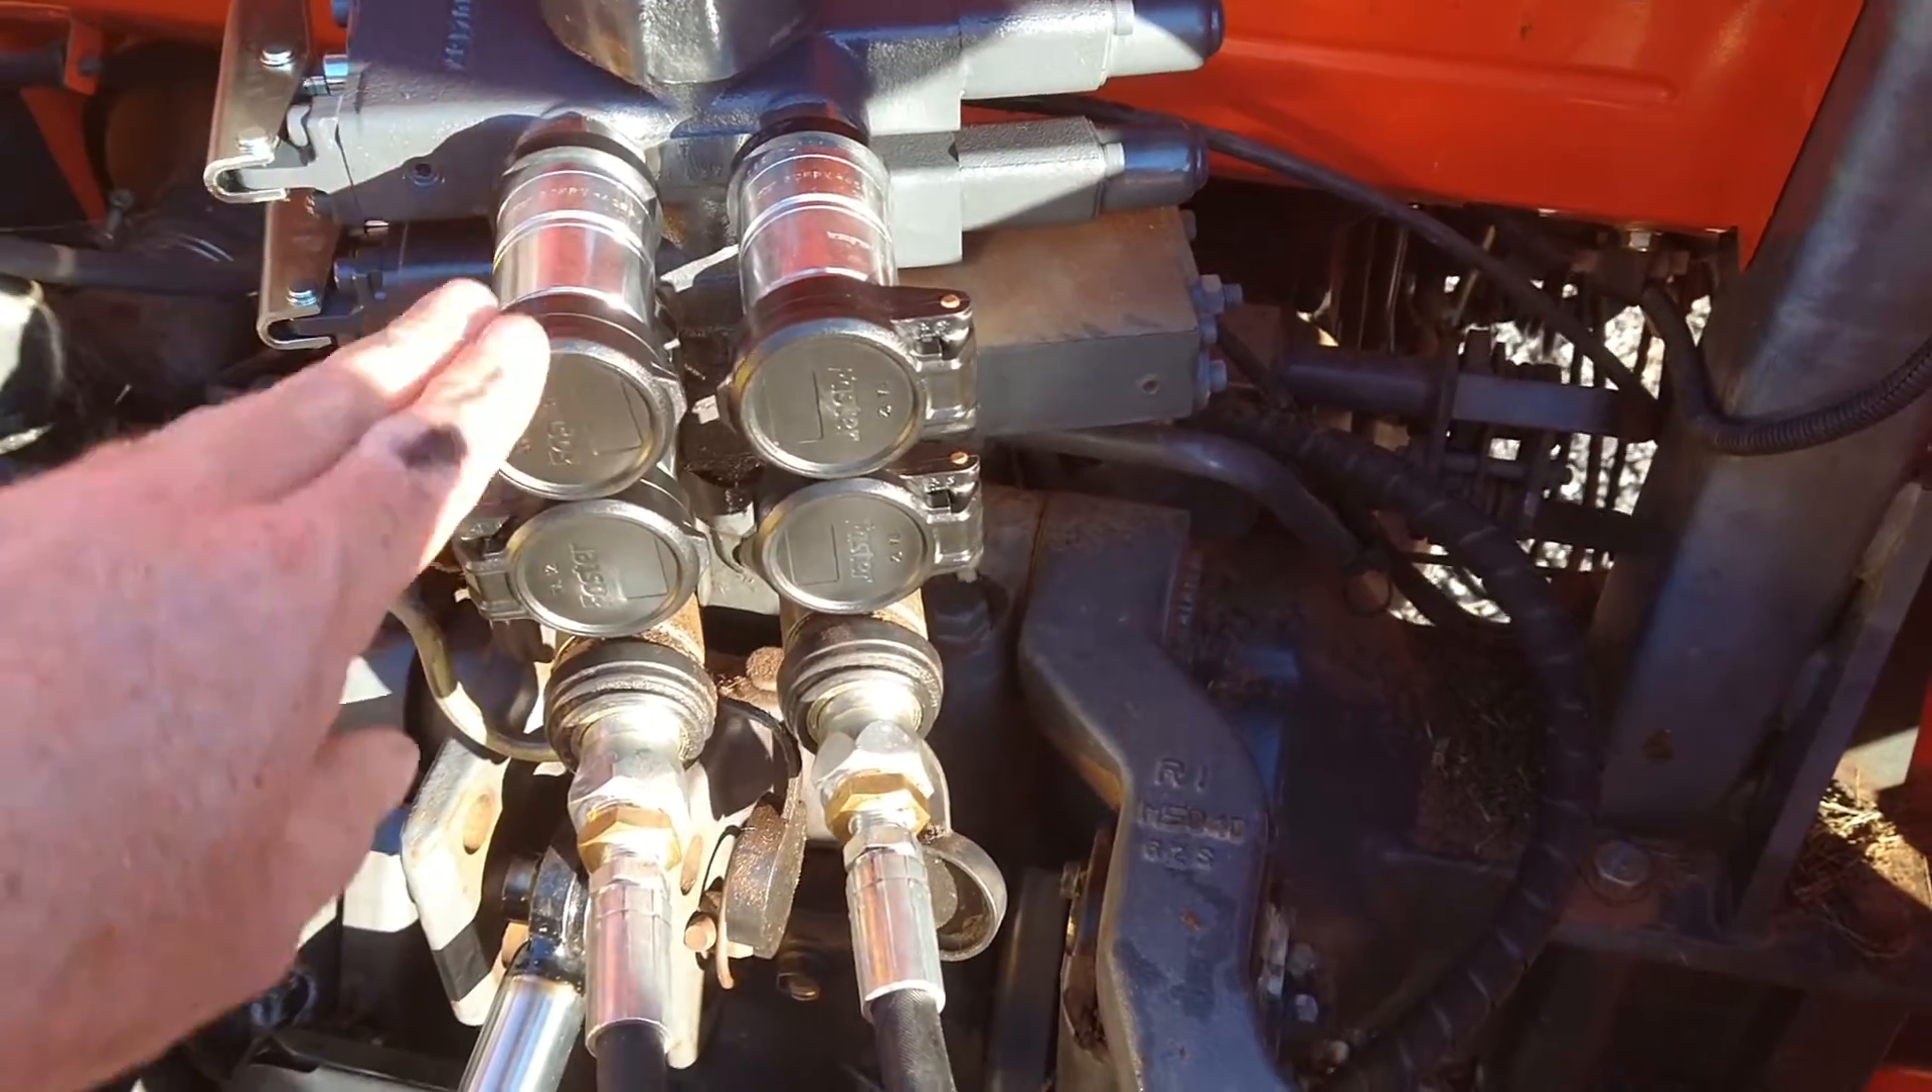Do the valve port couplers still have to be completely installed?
No.